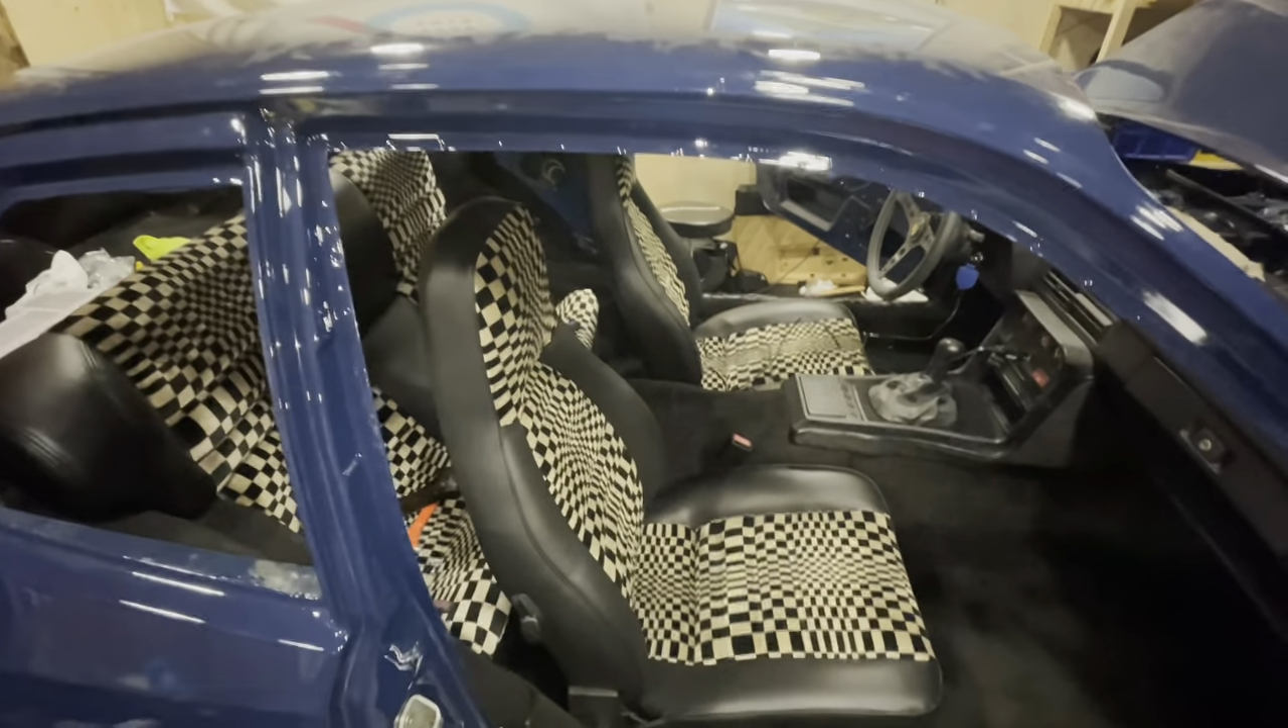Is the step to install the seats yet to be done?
No.